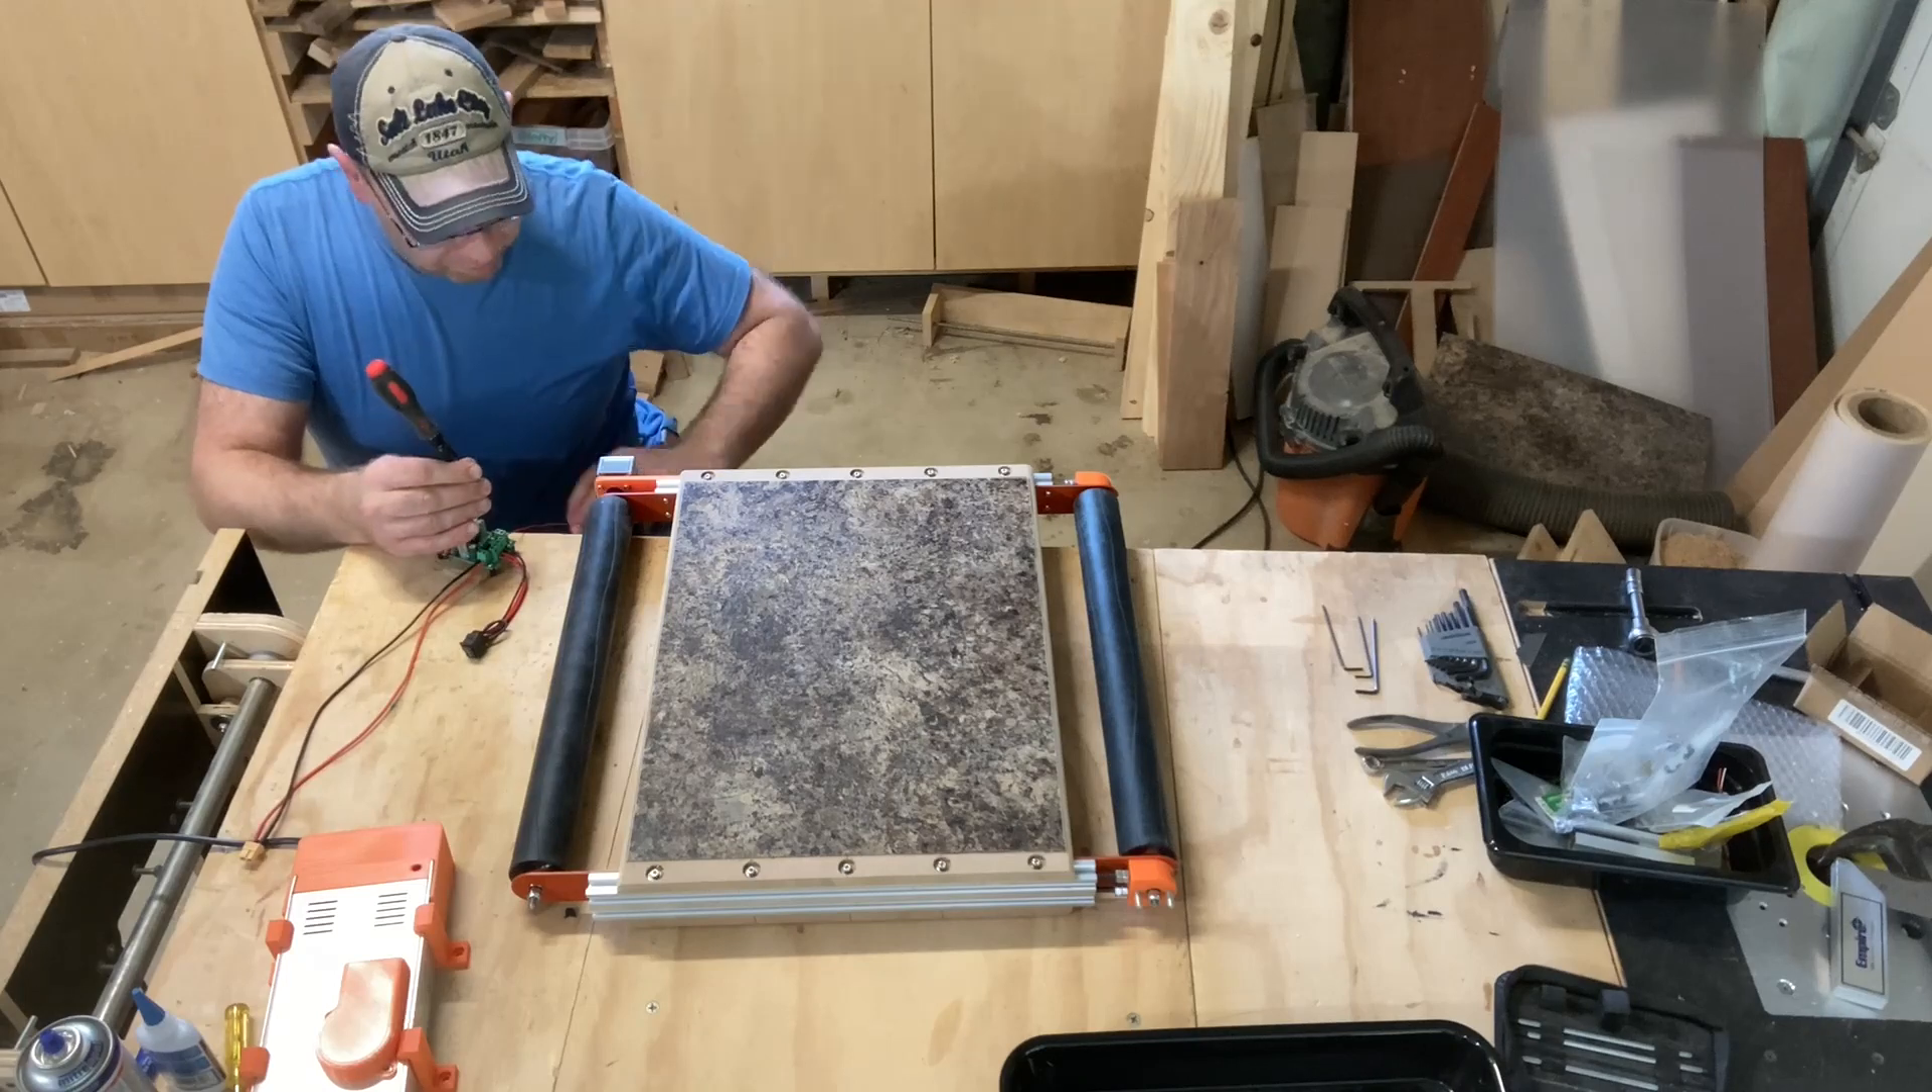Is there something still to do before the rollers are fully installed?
No.